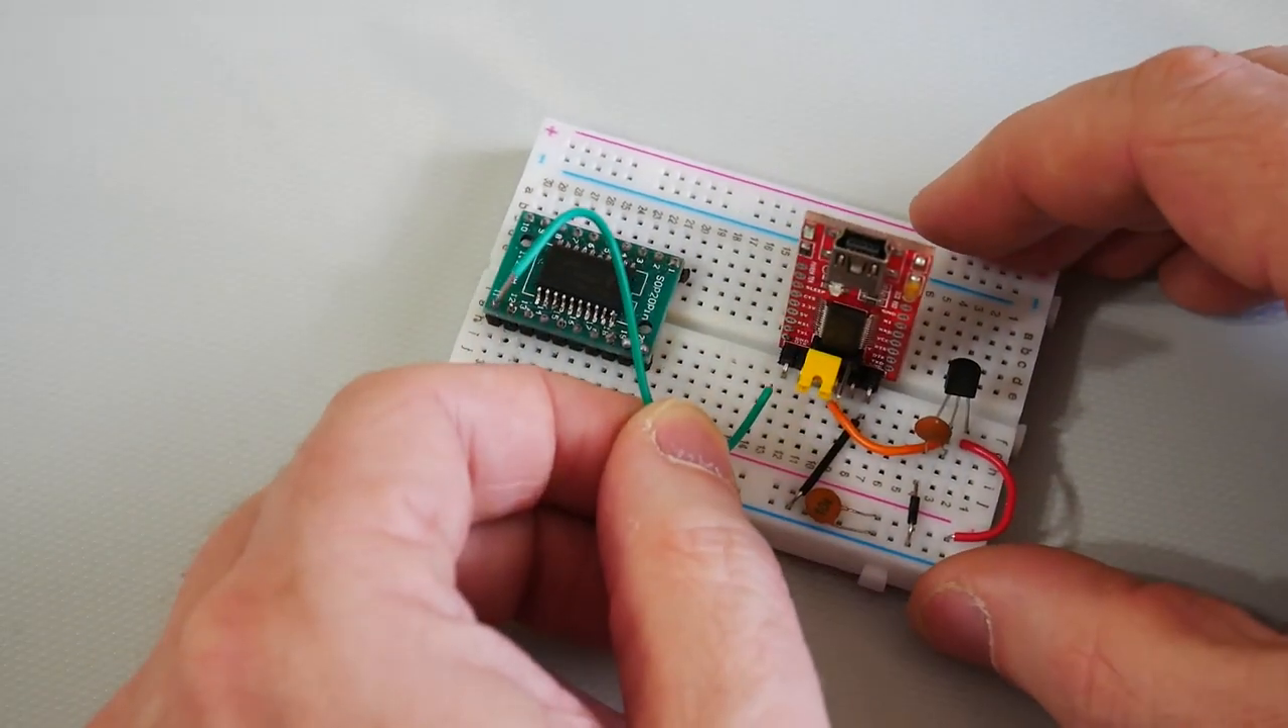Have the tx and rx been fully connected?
No.